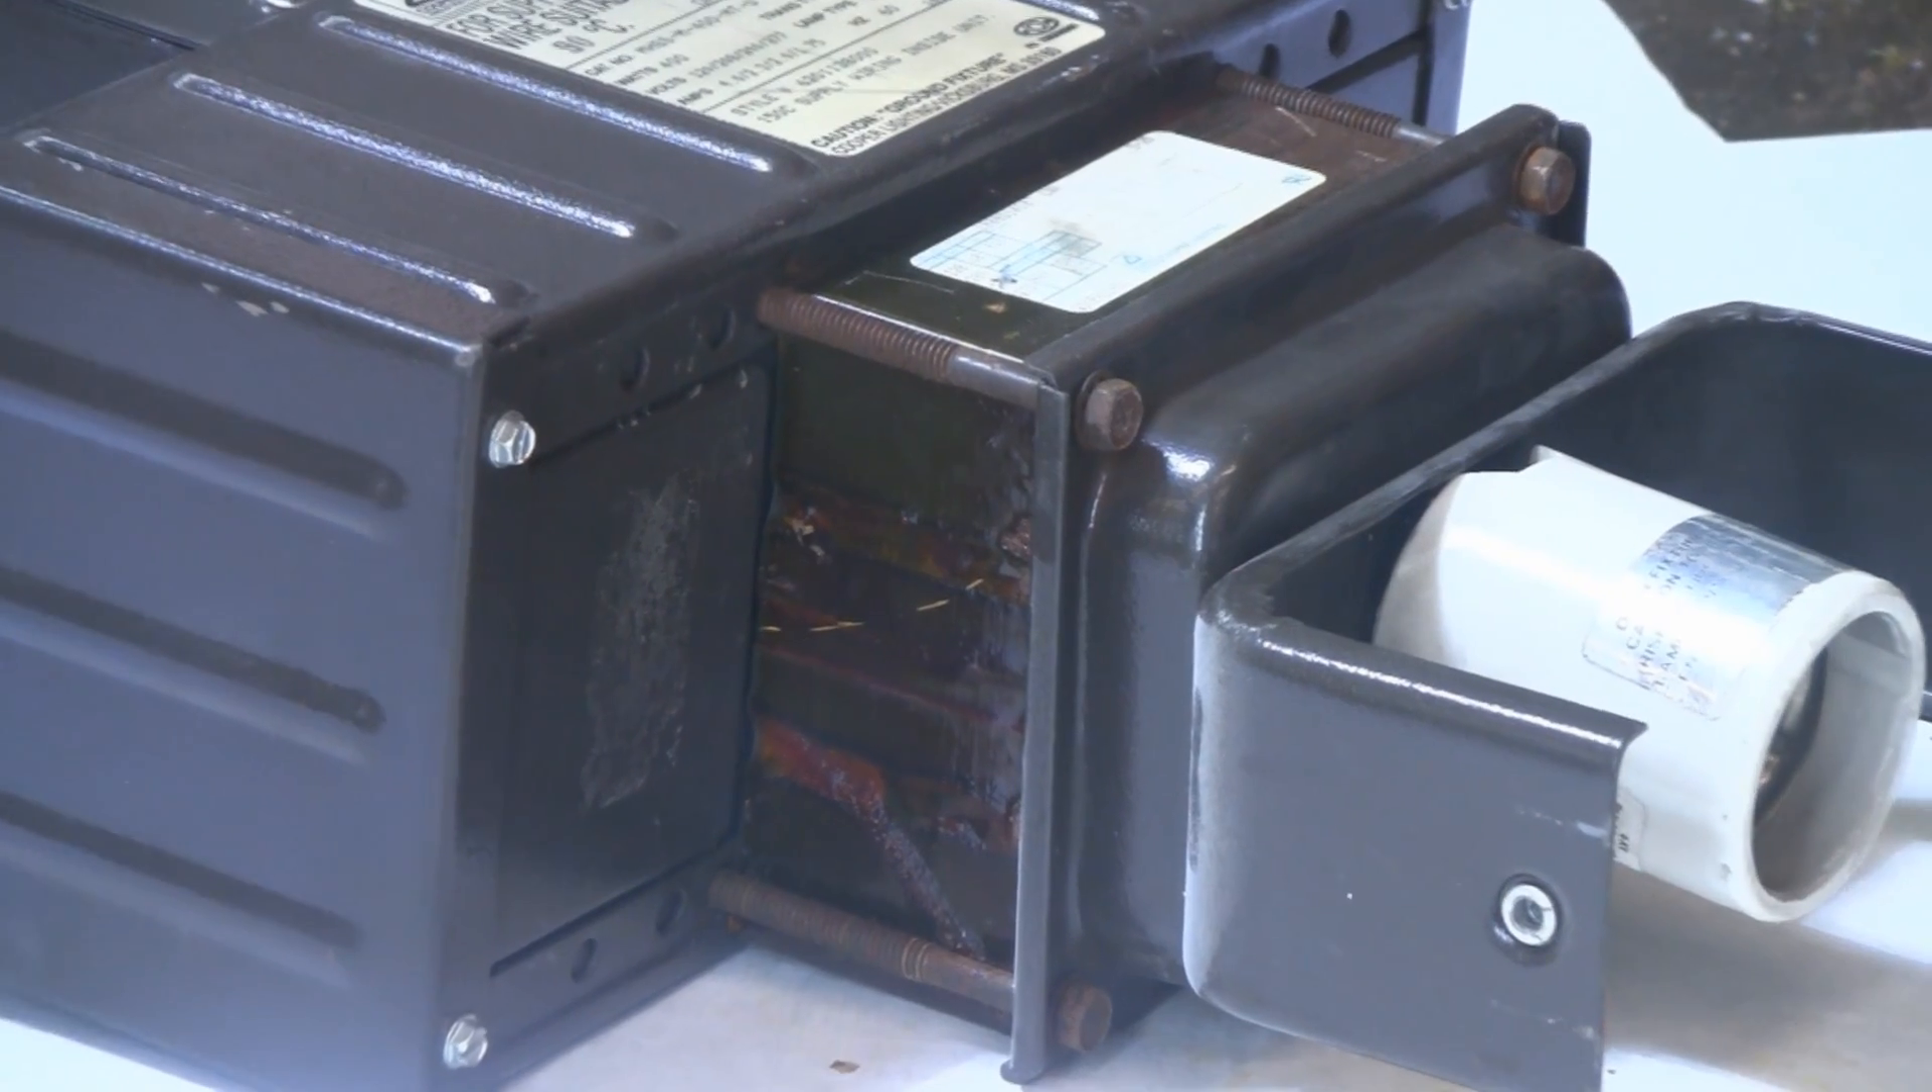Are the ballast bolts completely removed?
No.